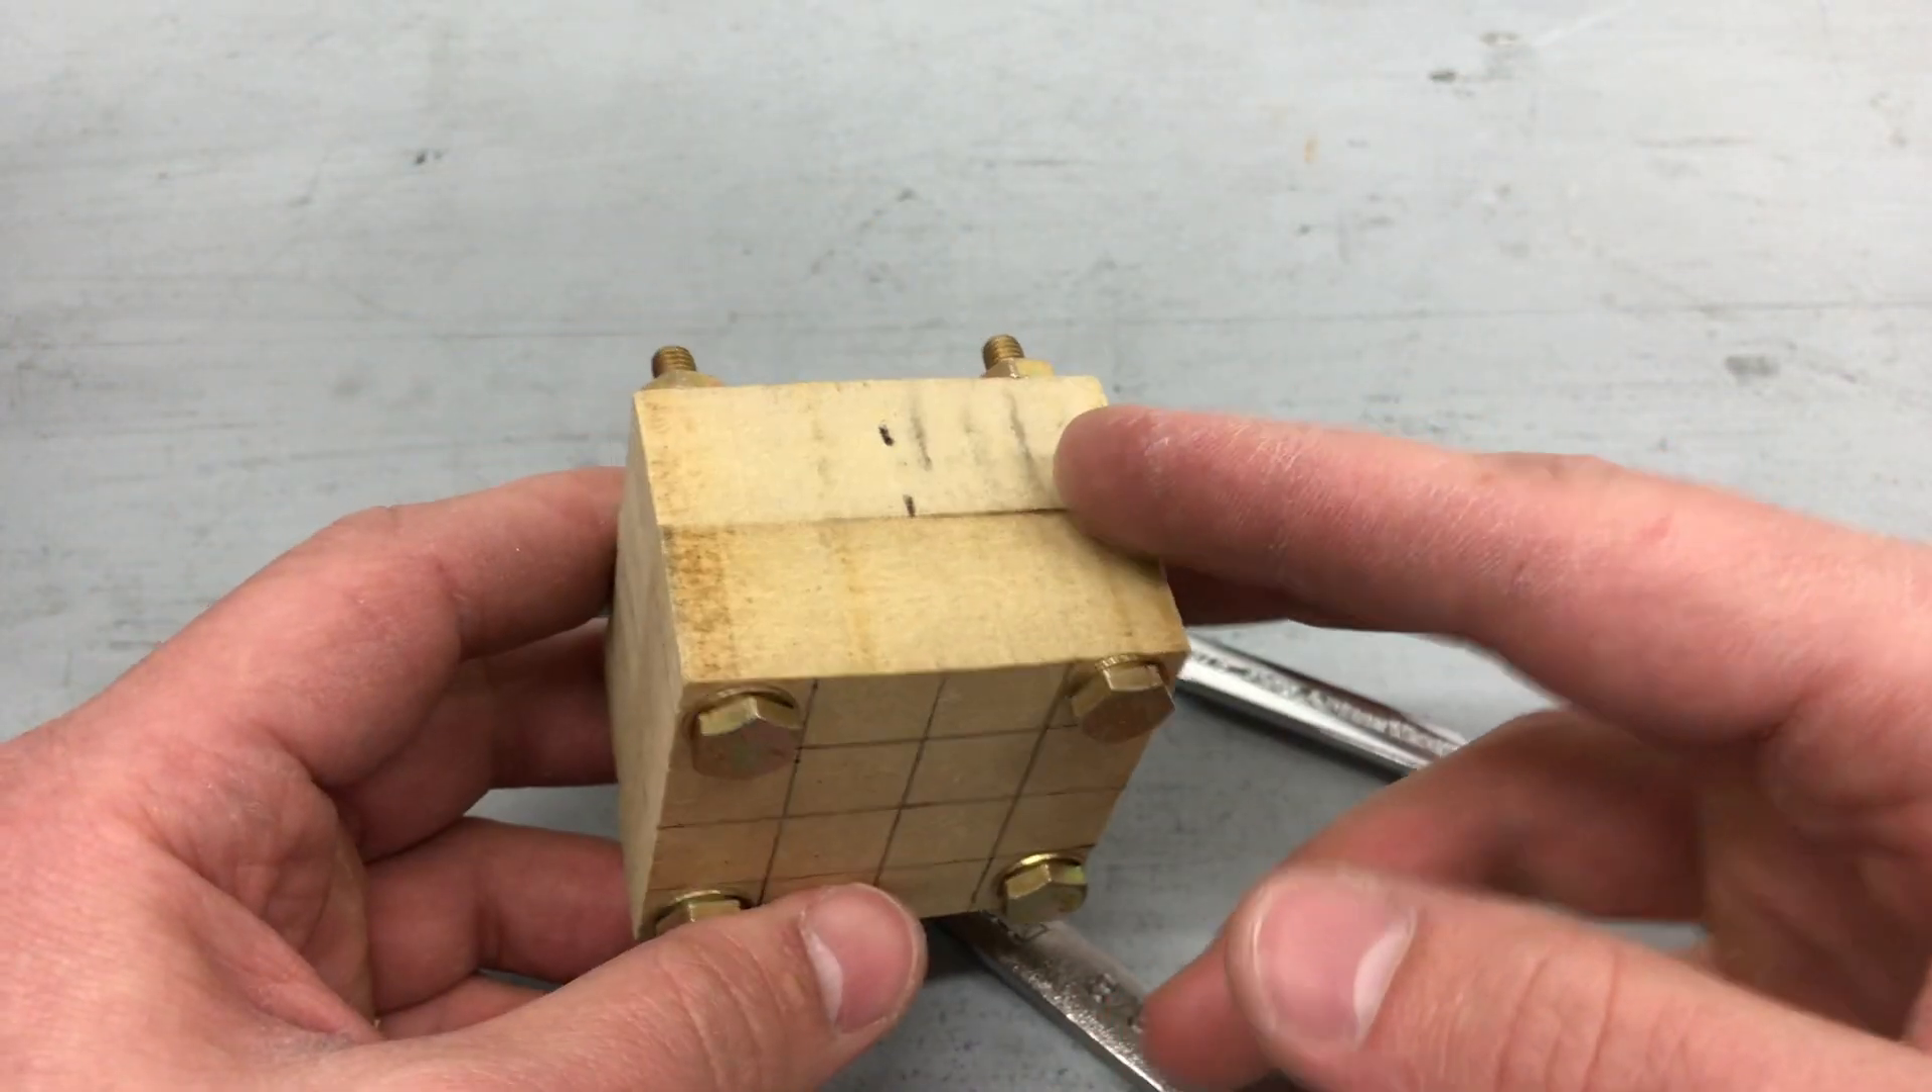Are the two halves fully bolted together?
Yes.